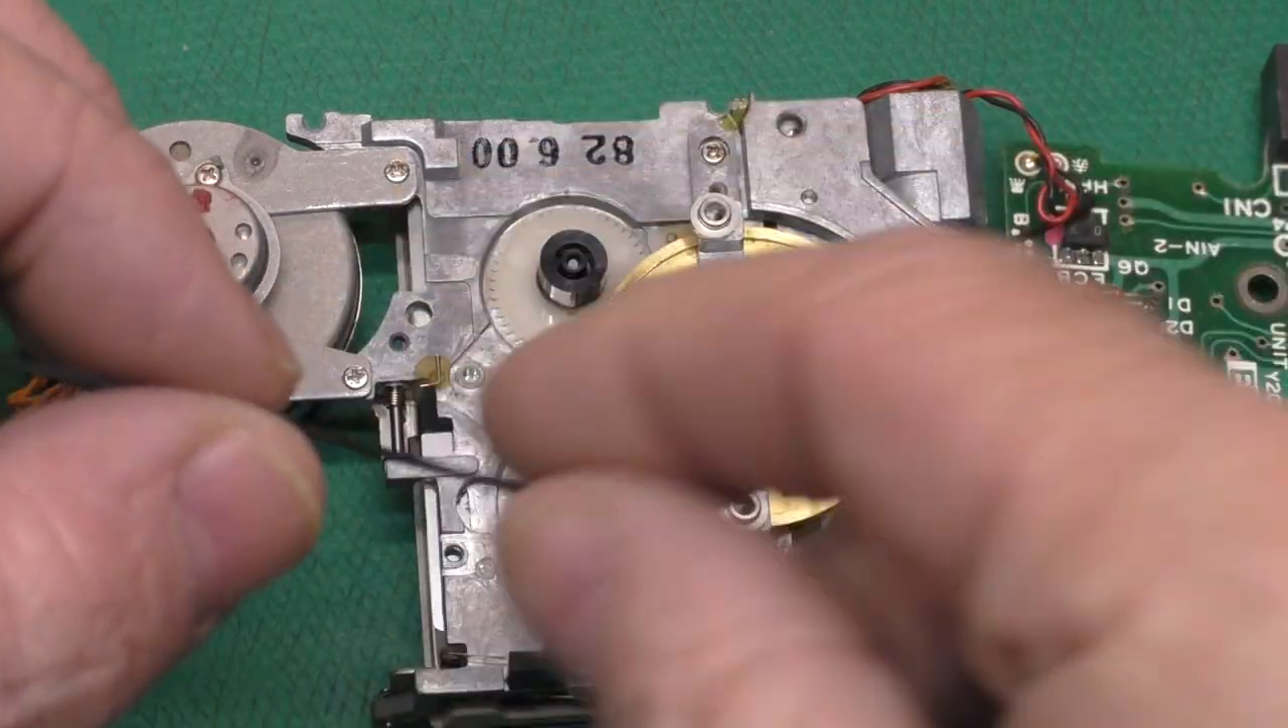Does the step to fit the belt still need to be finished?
Yes.